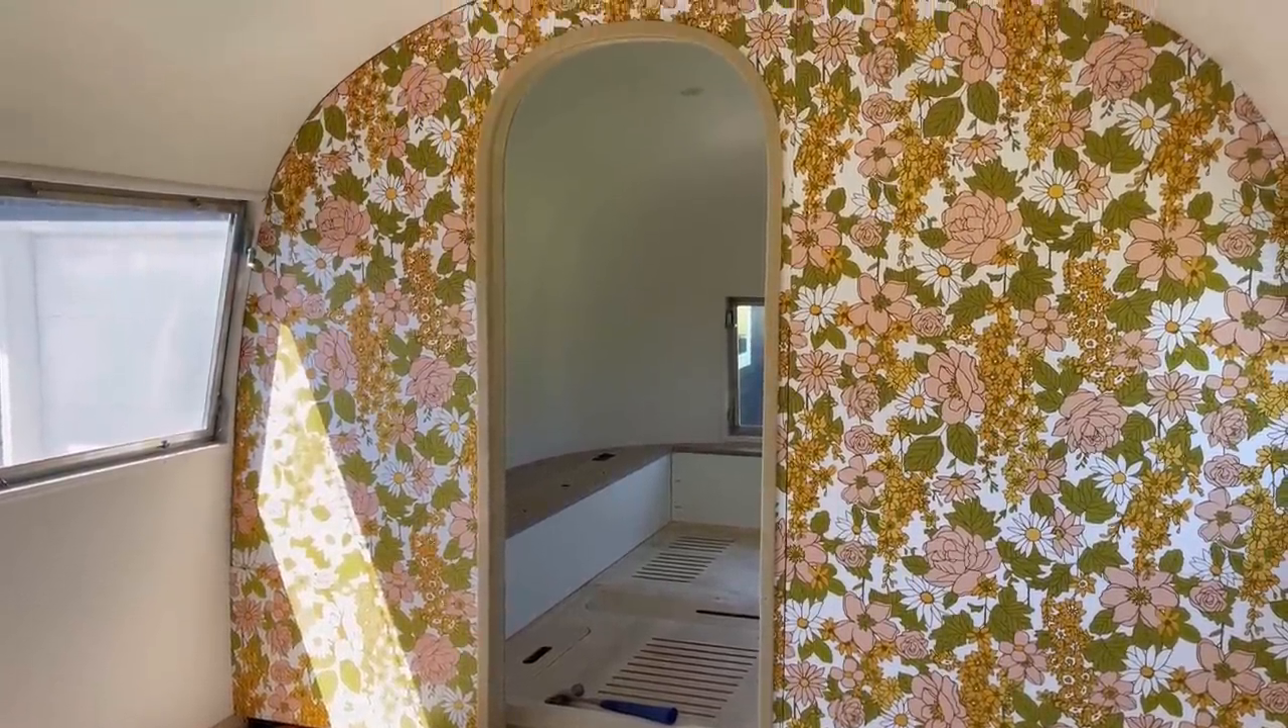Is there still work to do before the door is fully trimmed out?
No.